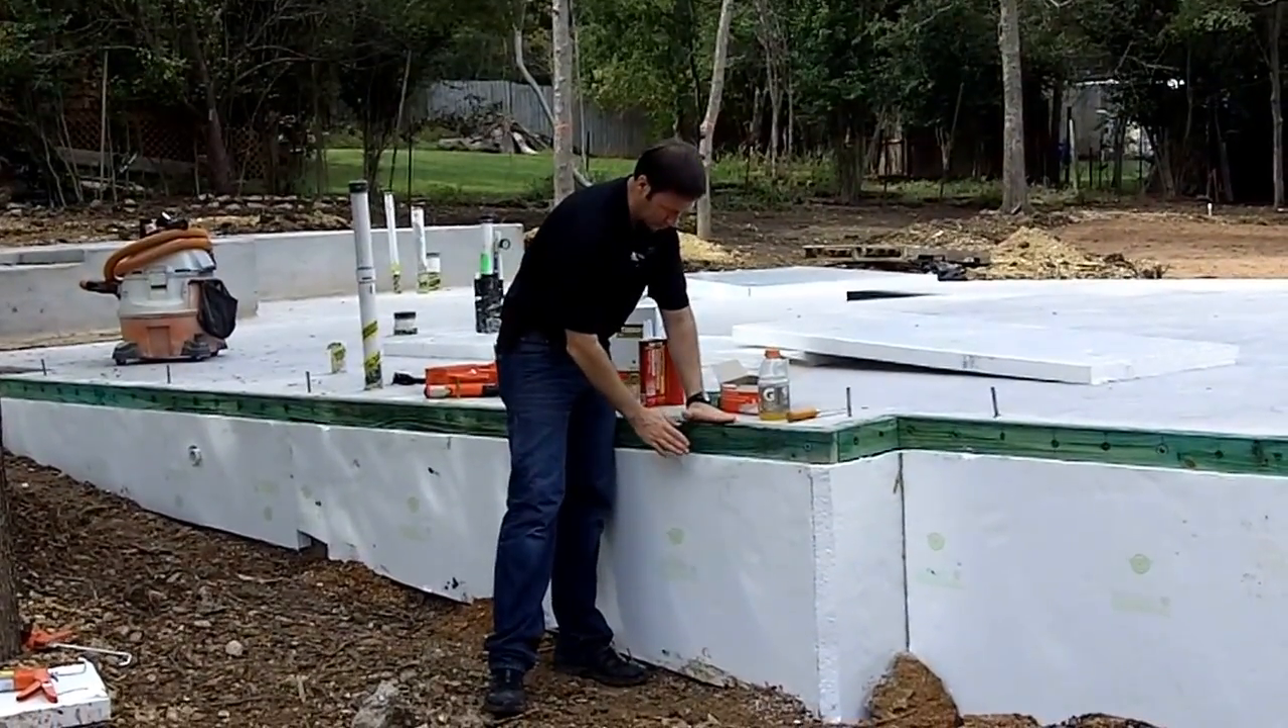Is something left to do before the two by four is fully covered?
Yes.